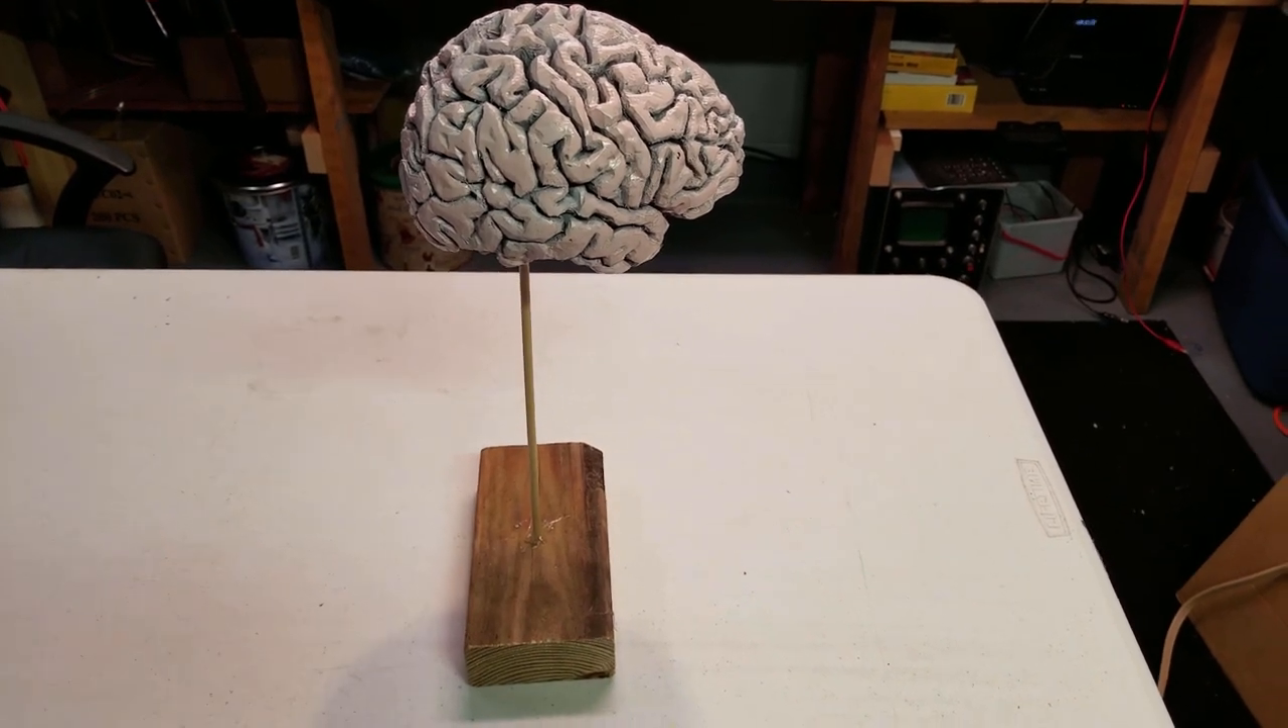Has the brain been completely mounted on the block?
Yes.